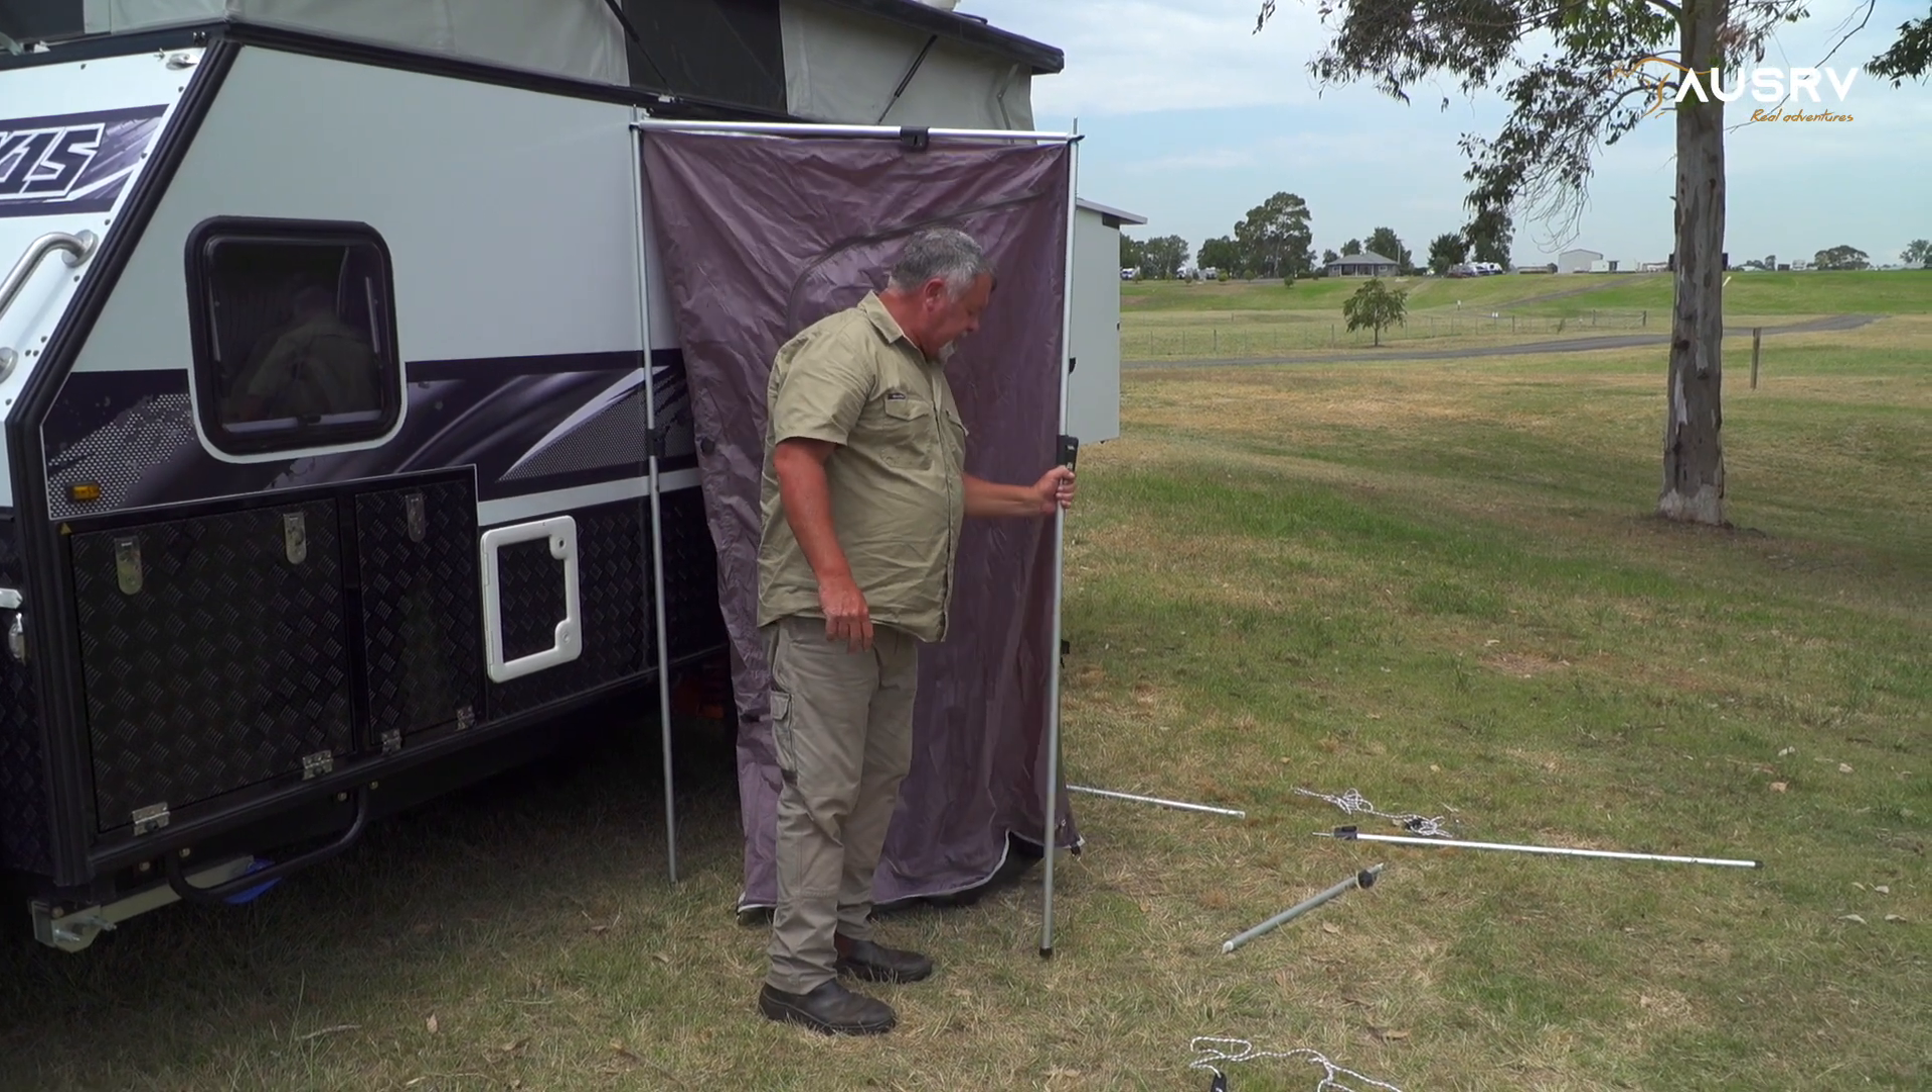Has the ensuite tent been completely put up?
No.